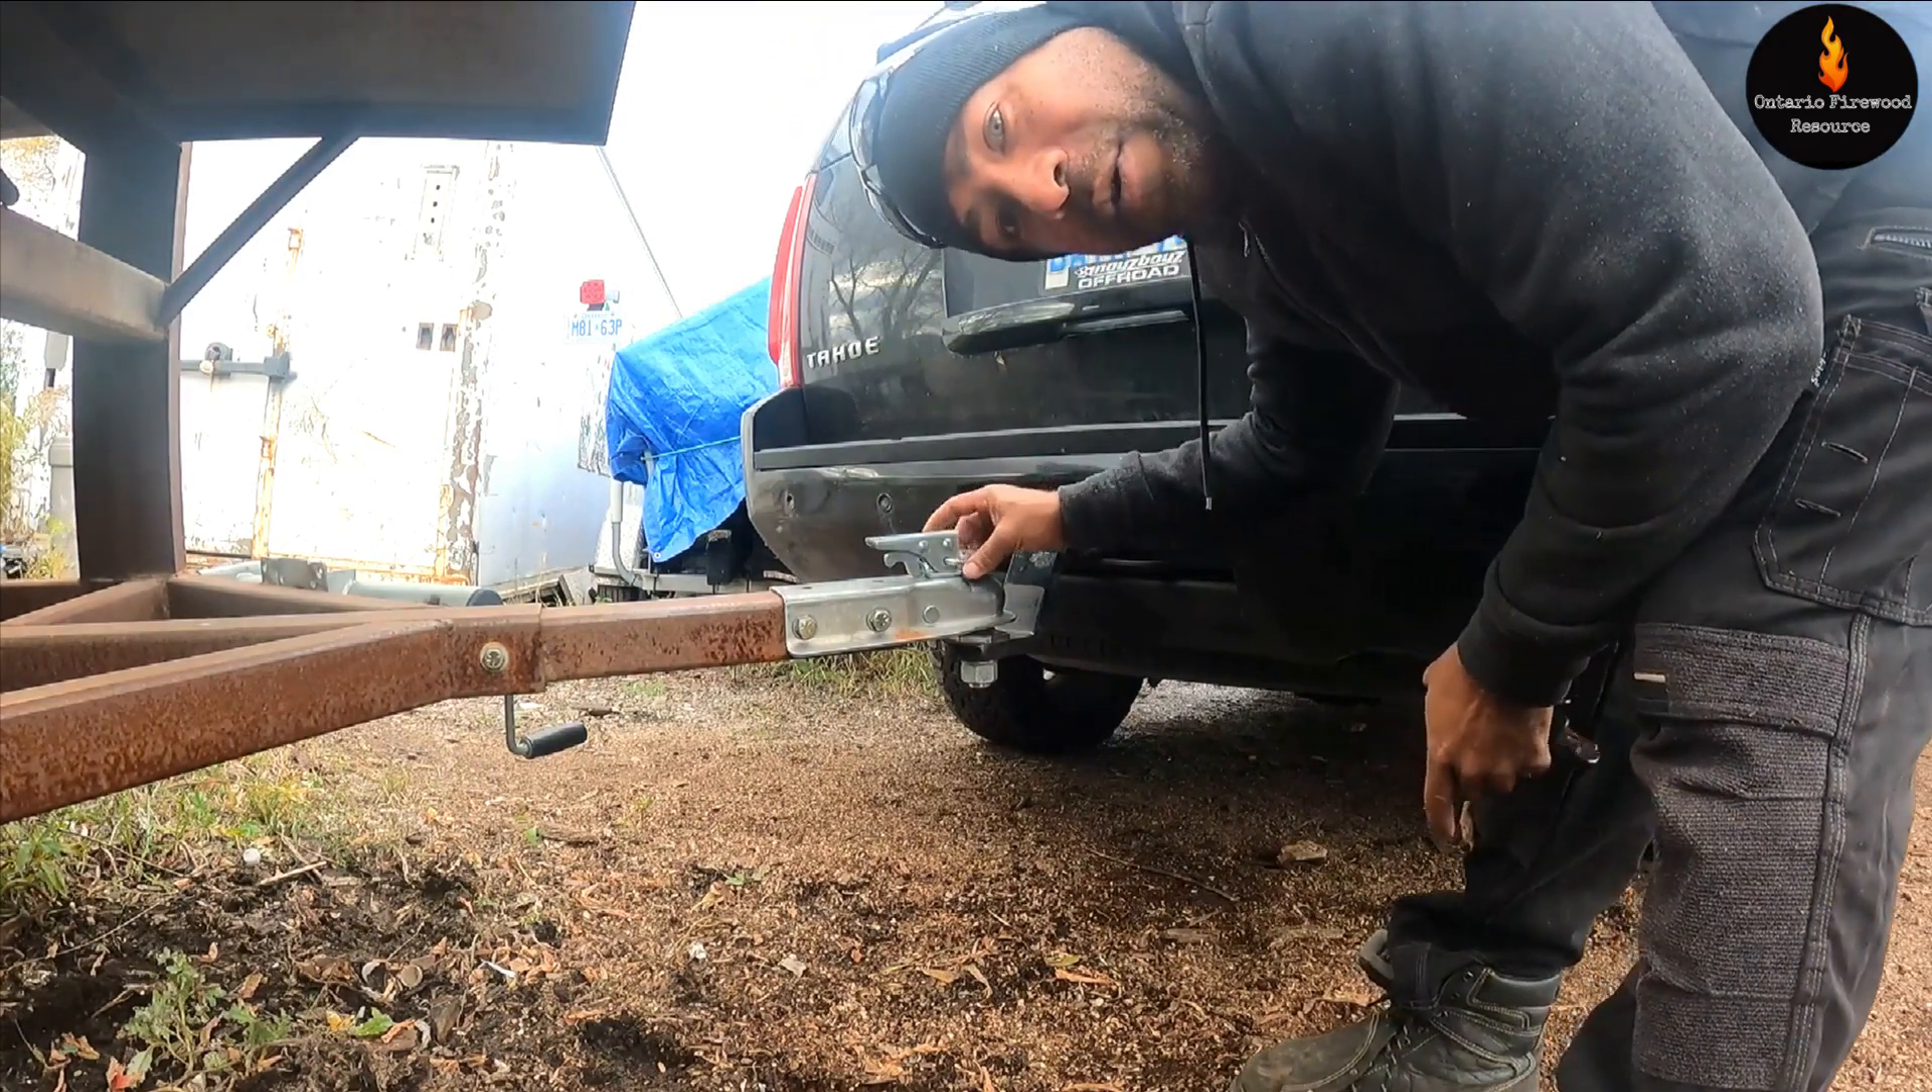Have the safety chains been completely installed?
No.